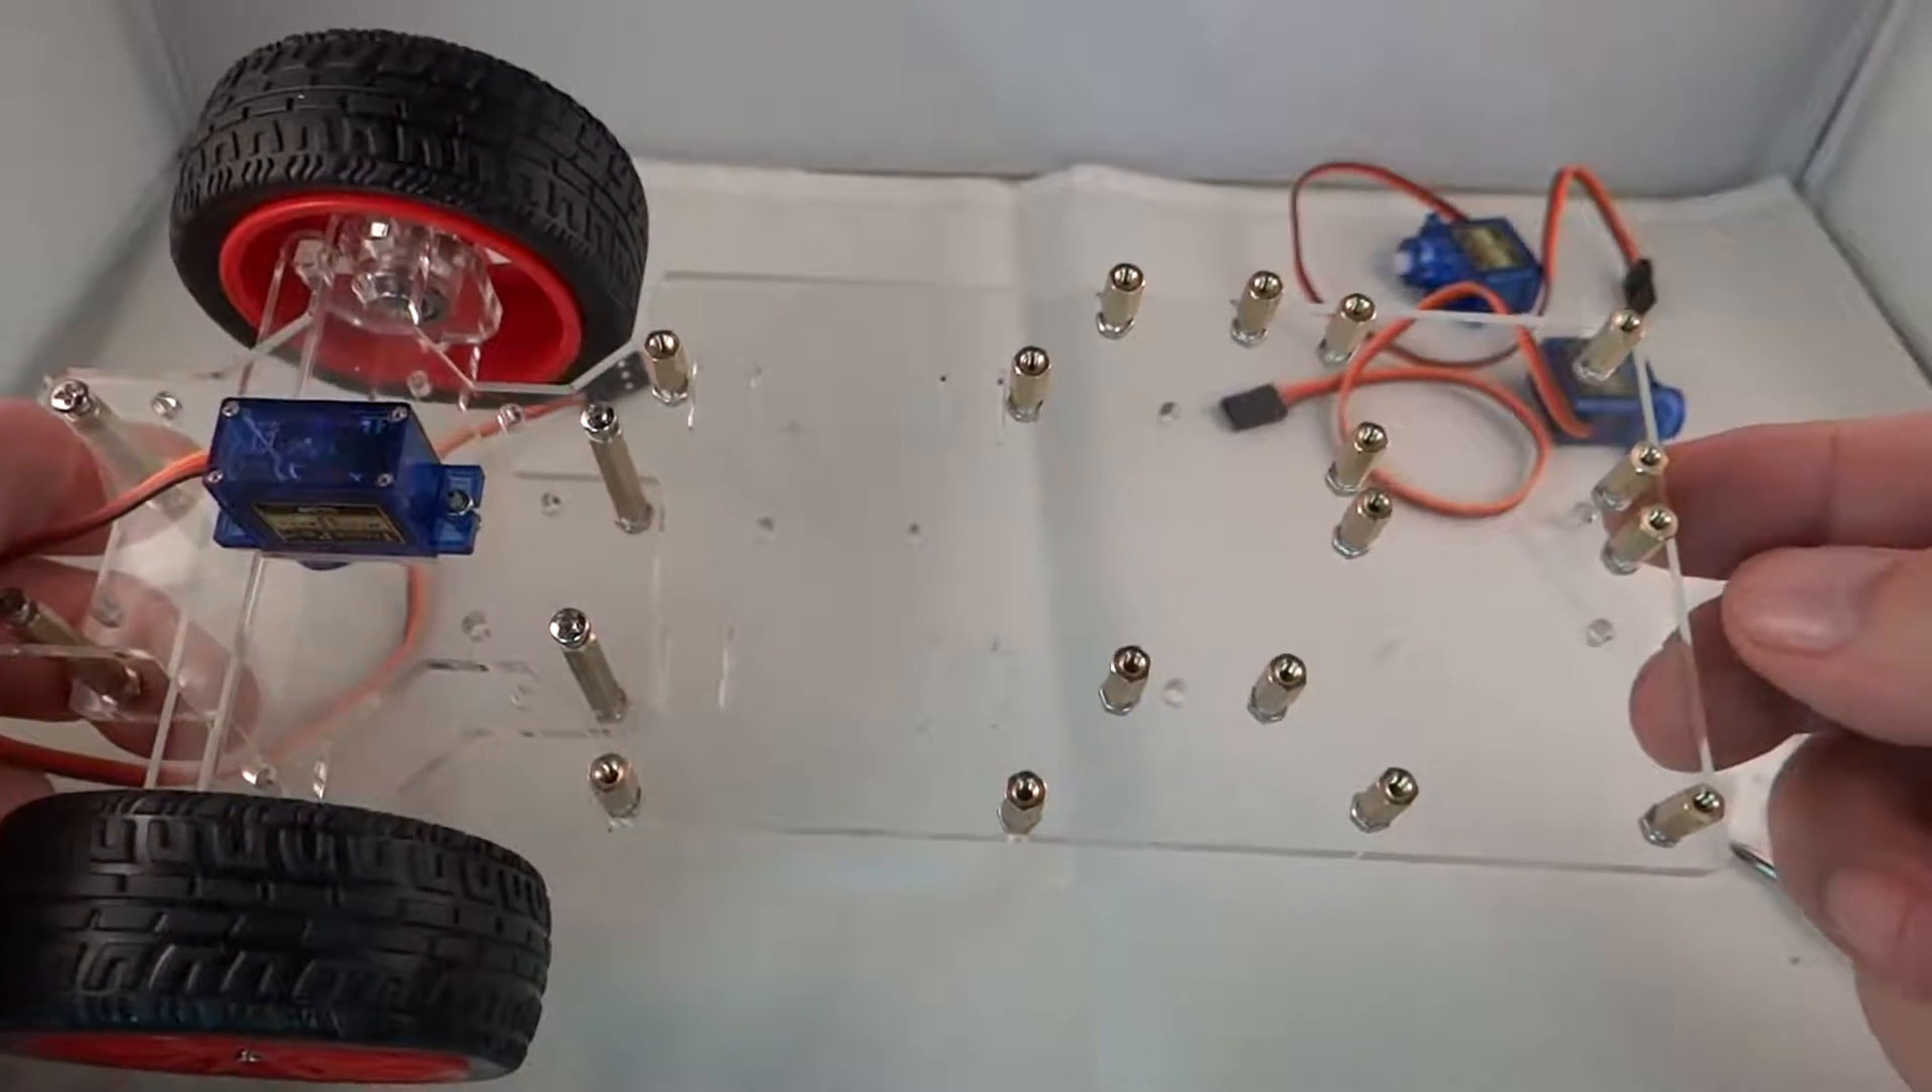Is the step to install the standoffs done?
Yes.